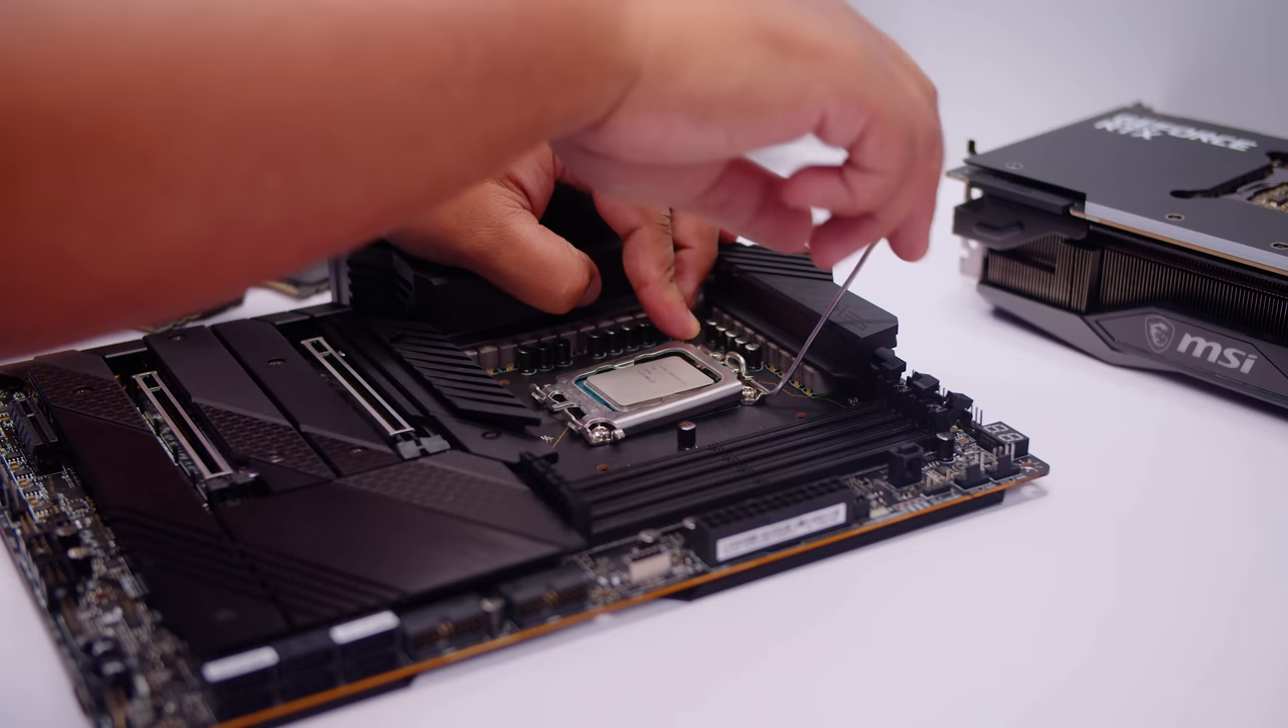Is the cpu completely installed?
No.